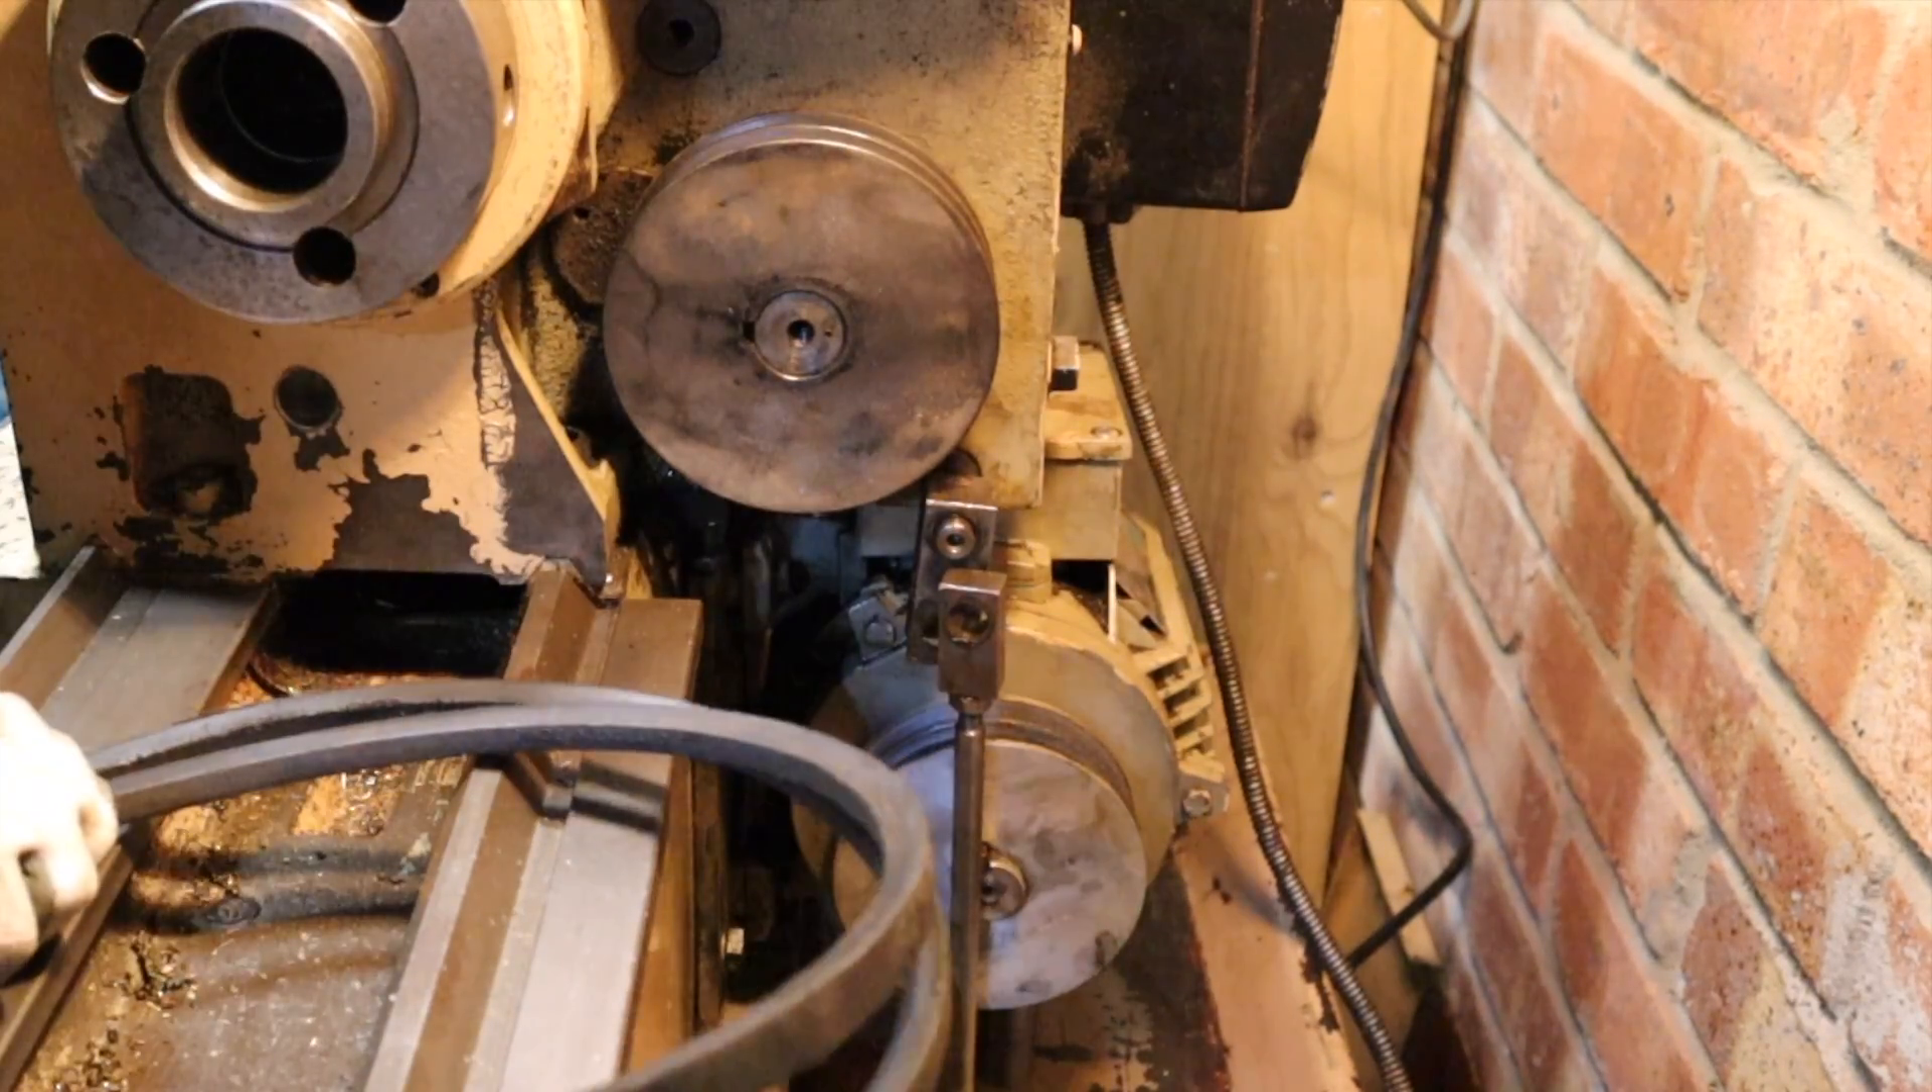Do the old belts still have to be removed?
No.